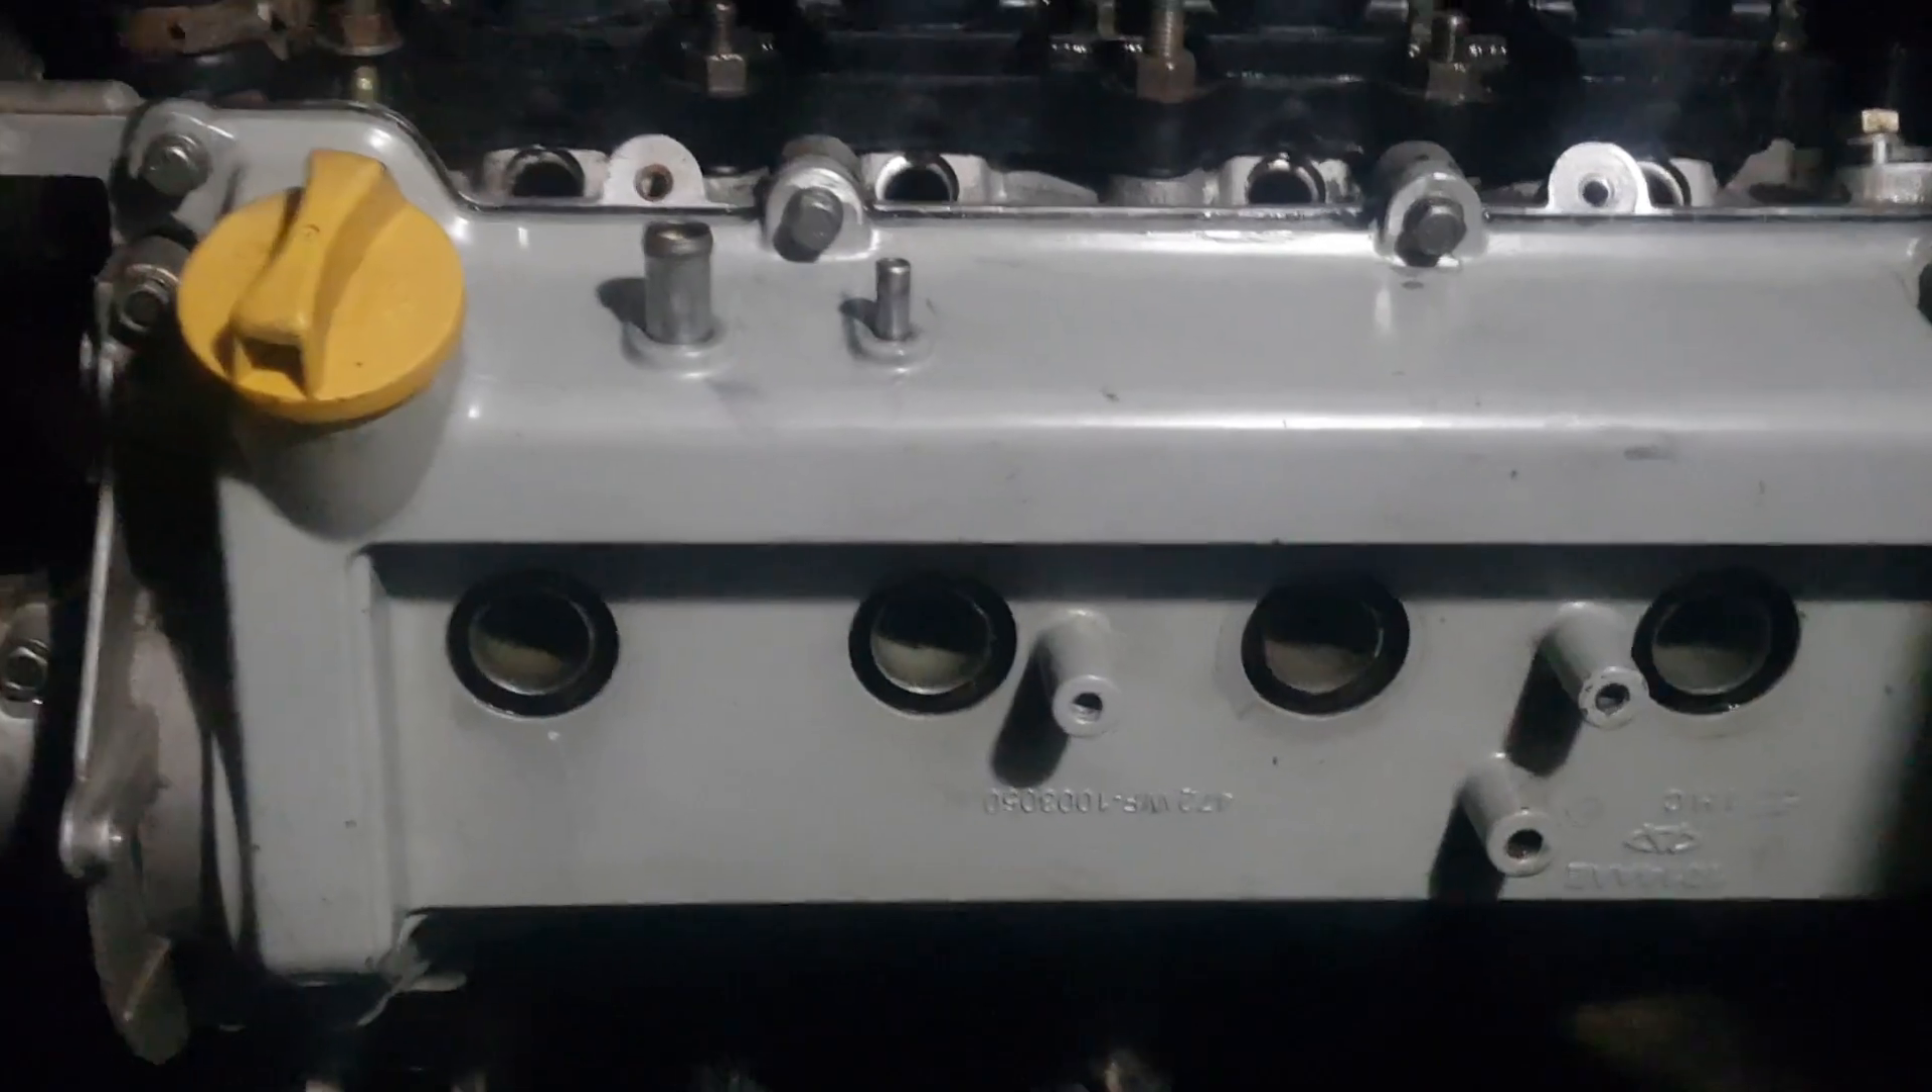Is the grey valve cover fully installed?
Yes.